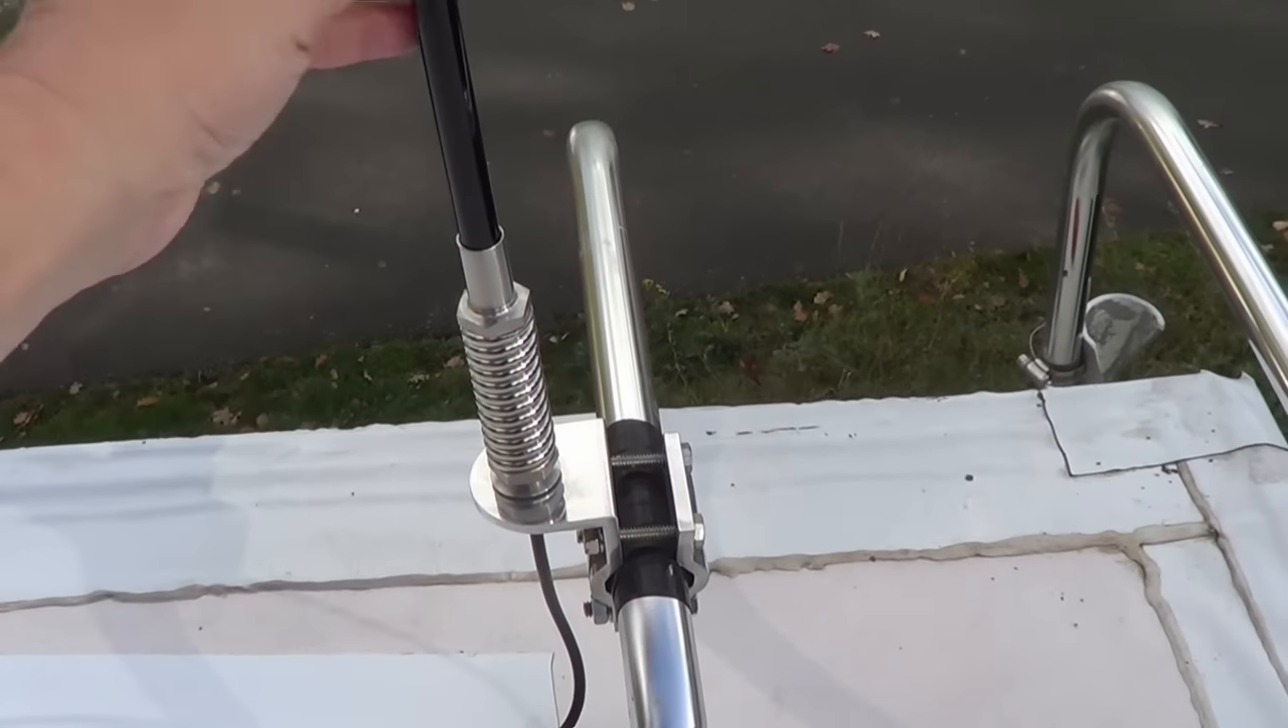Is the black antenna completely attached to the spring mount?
Yes.